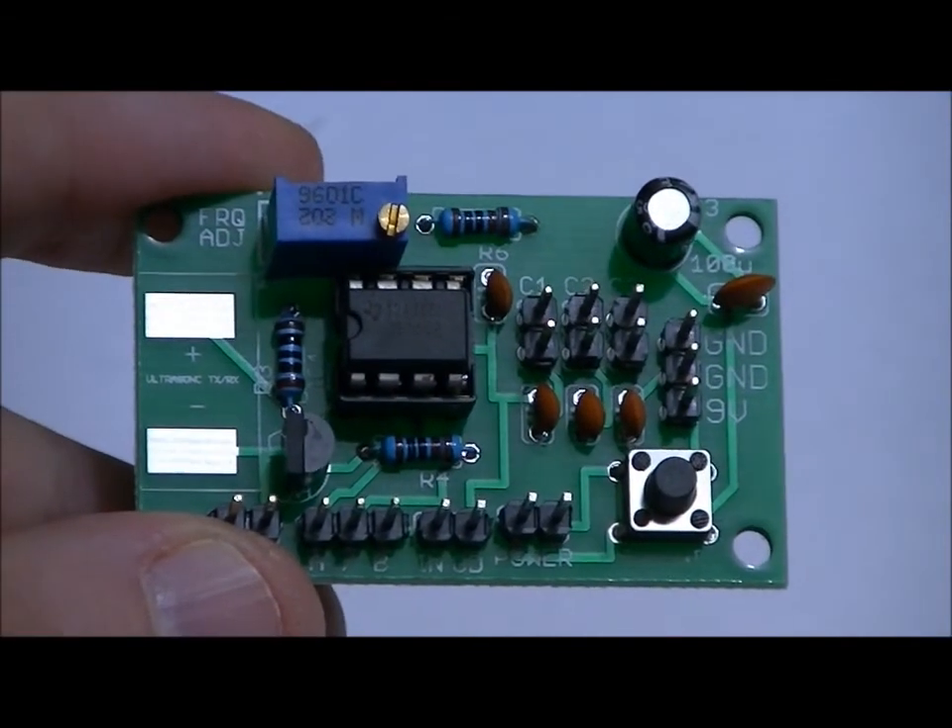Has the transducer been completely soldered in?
No.